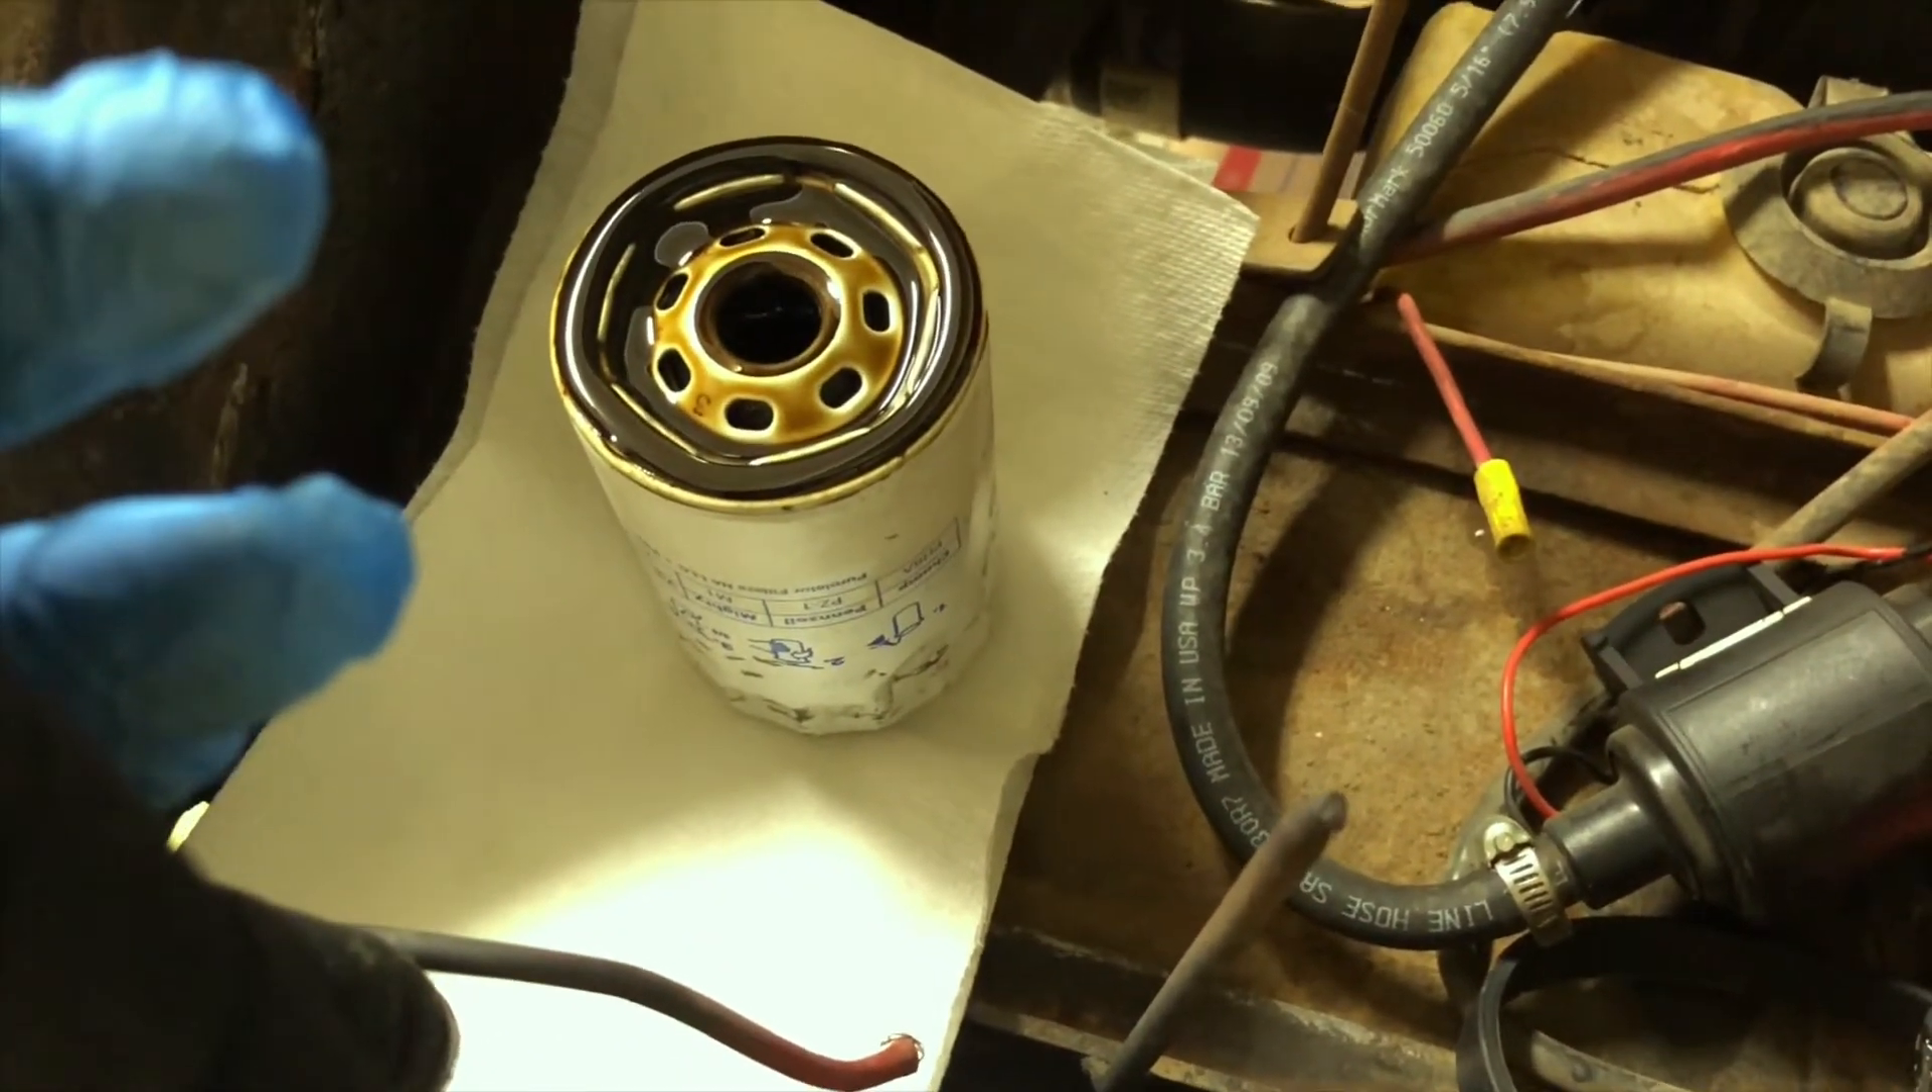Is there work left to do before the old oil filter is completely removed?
No.